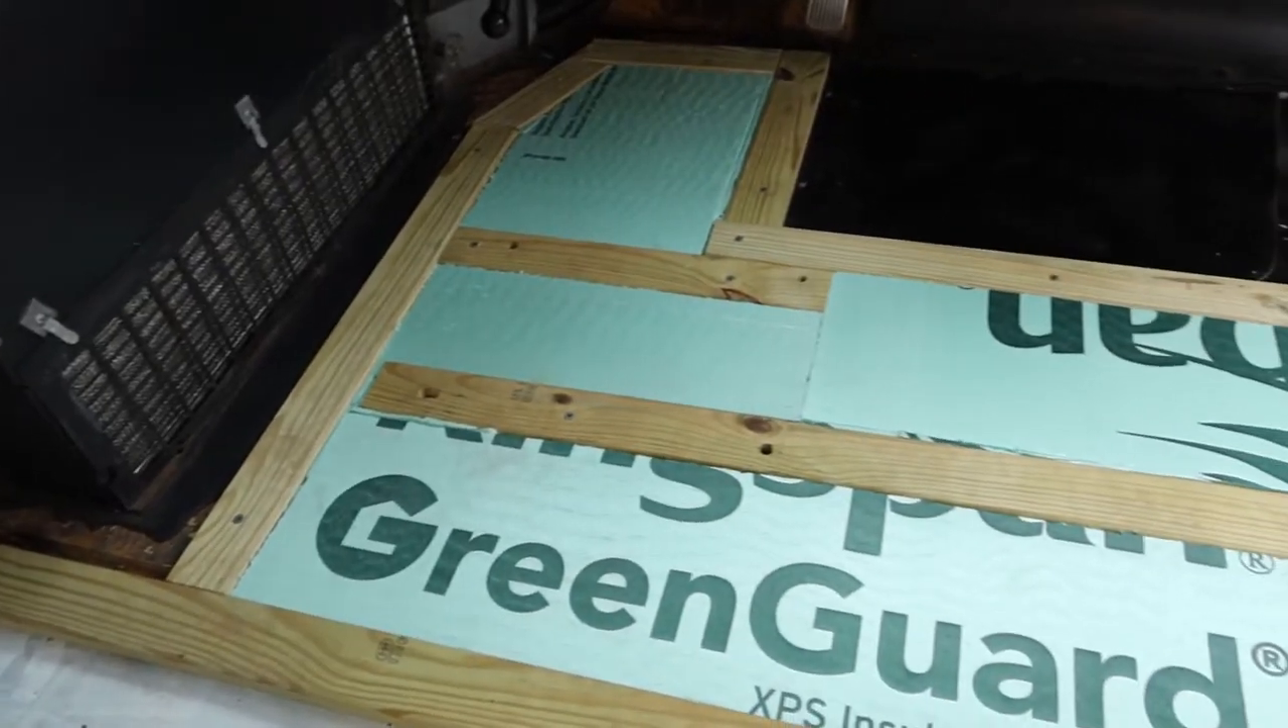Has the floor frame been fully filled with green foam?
Yes.